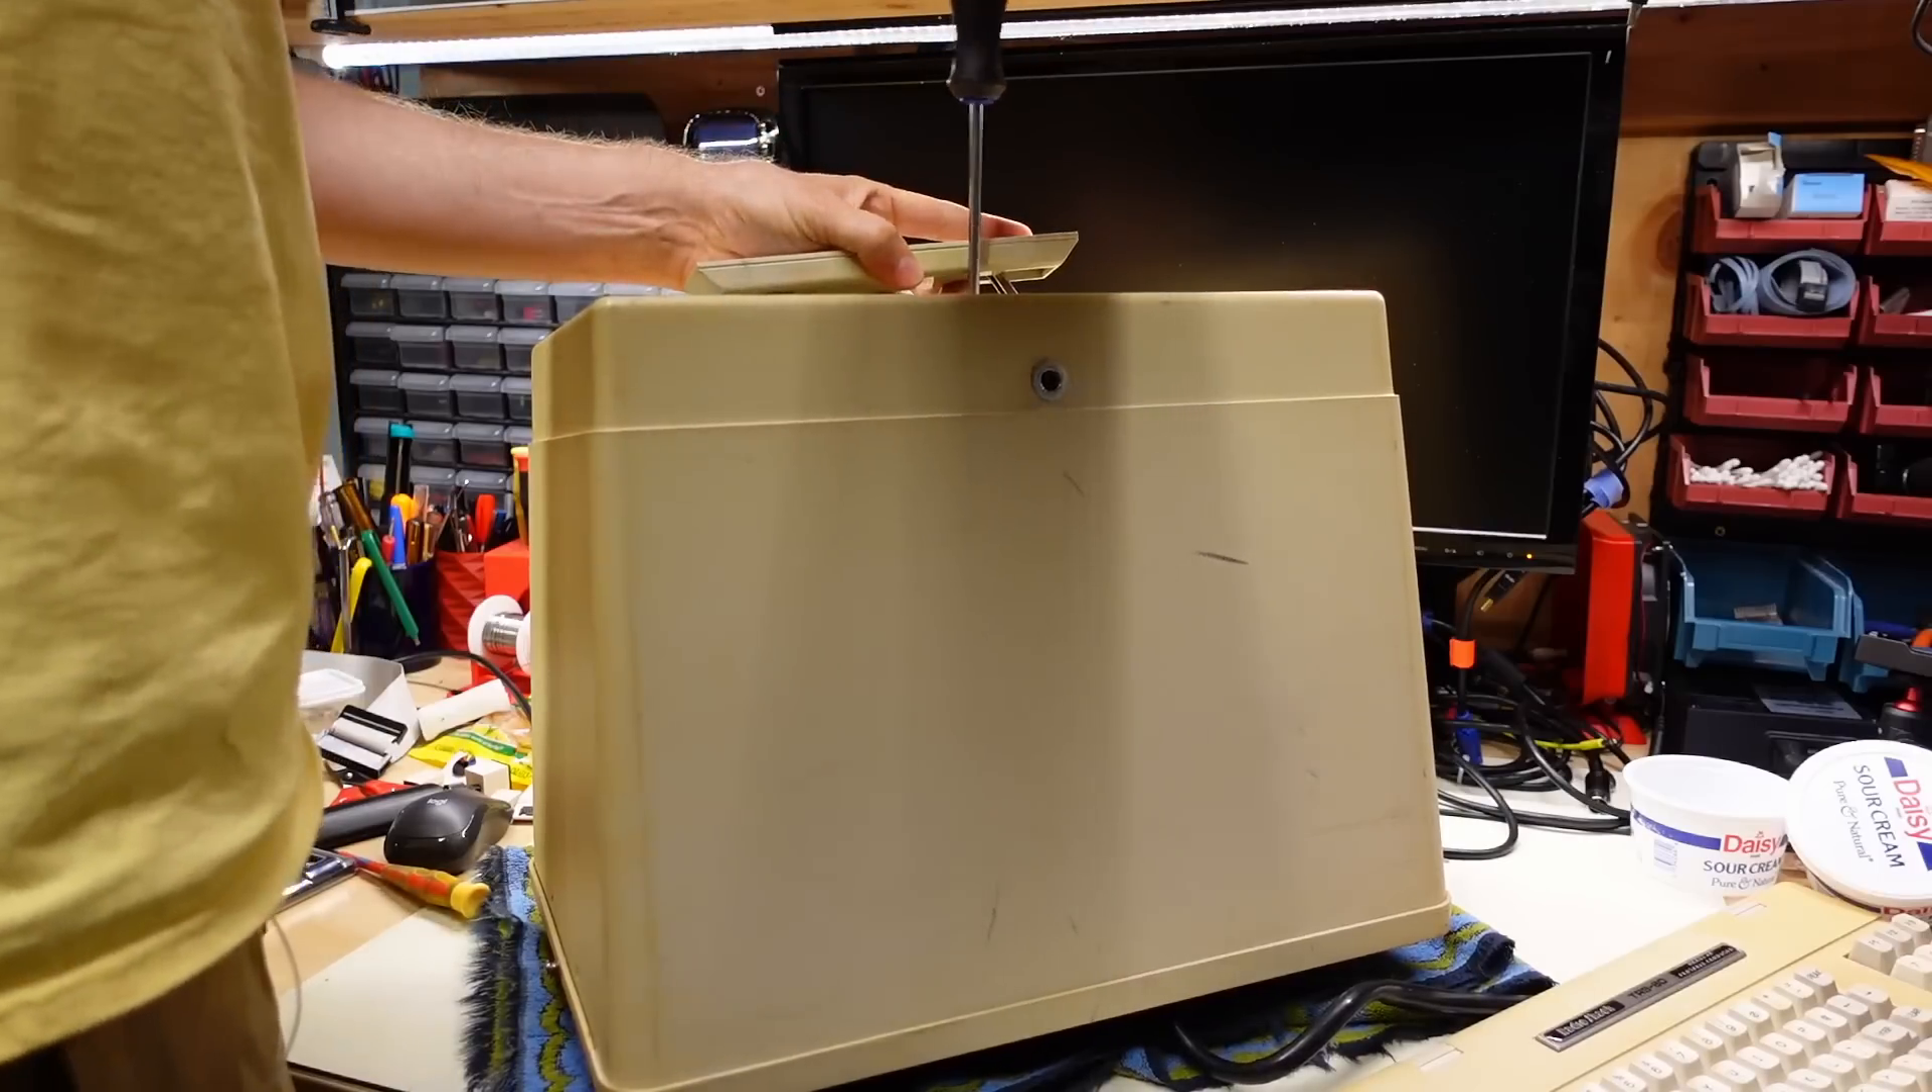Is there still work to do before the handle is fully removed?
Yes.